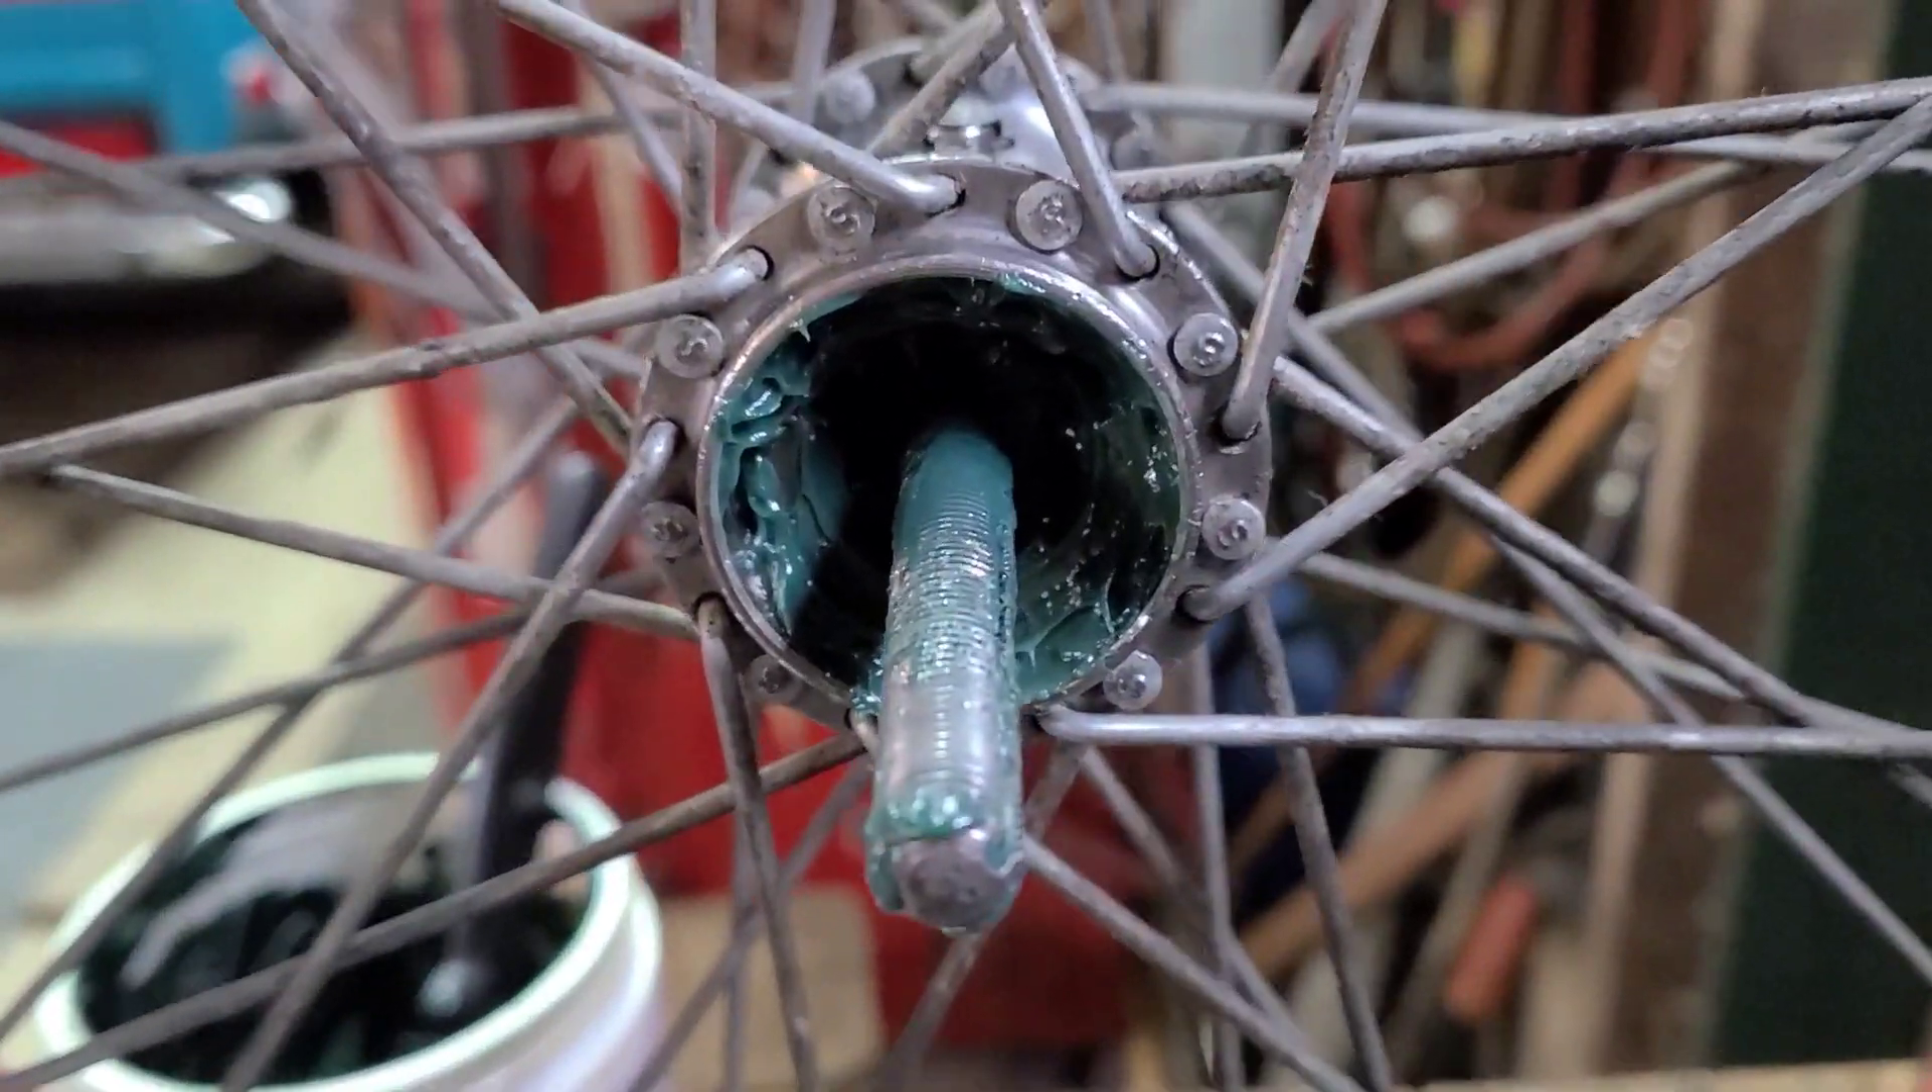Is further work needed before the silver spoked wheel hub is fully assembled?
Yes.